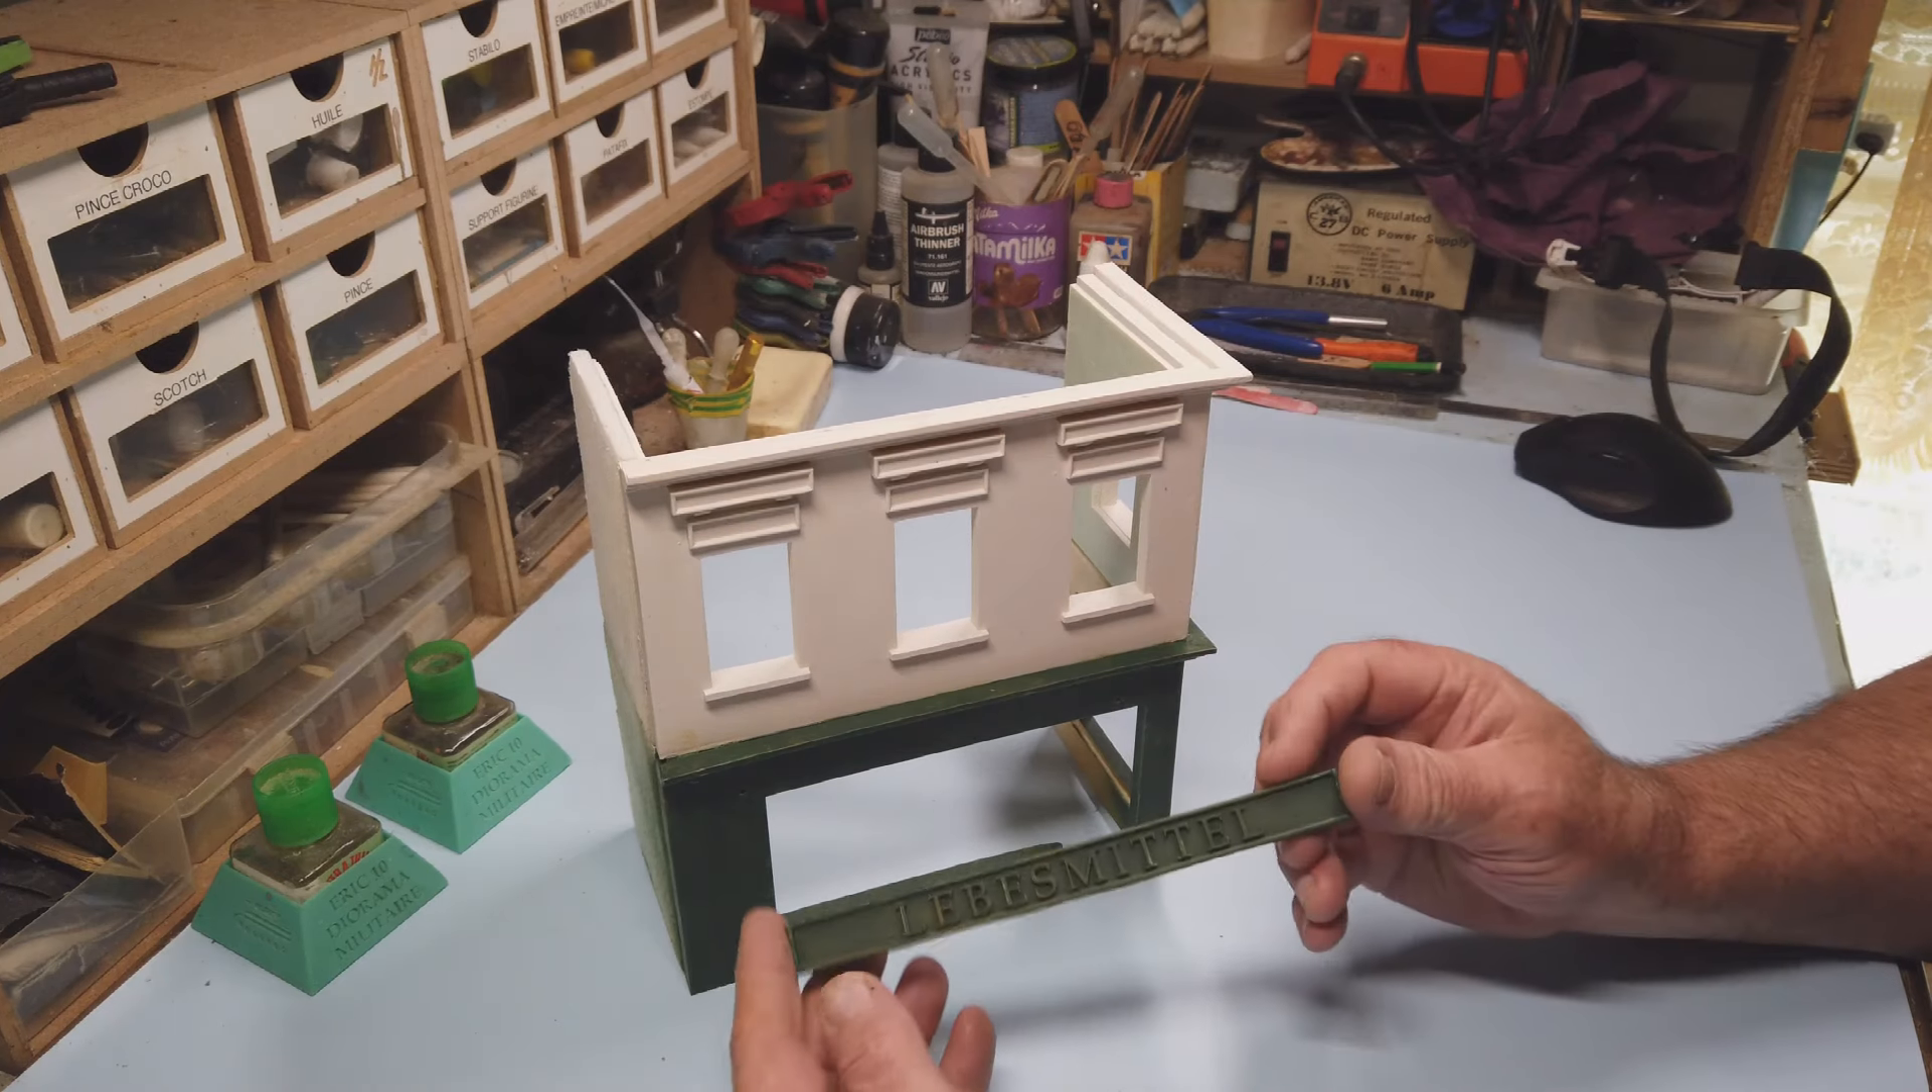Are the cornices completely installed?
Yes.